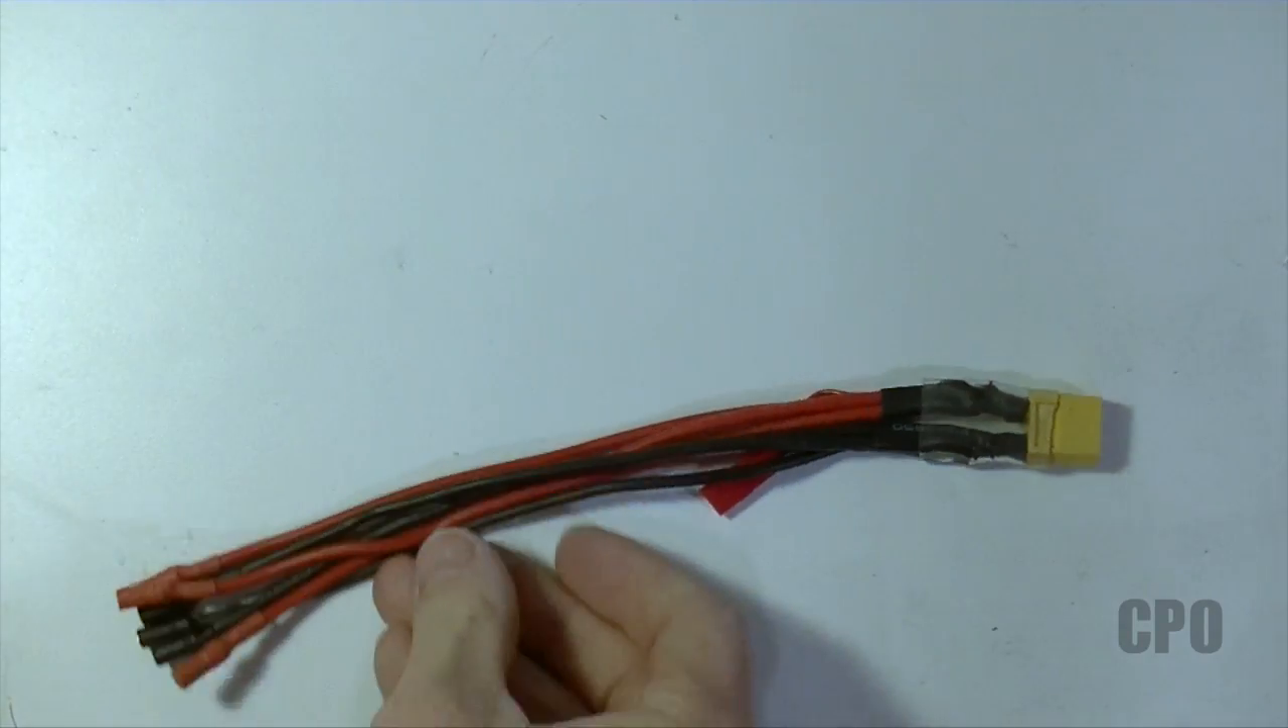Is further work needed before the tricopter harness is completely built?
No.